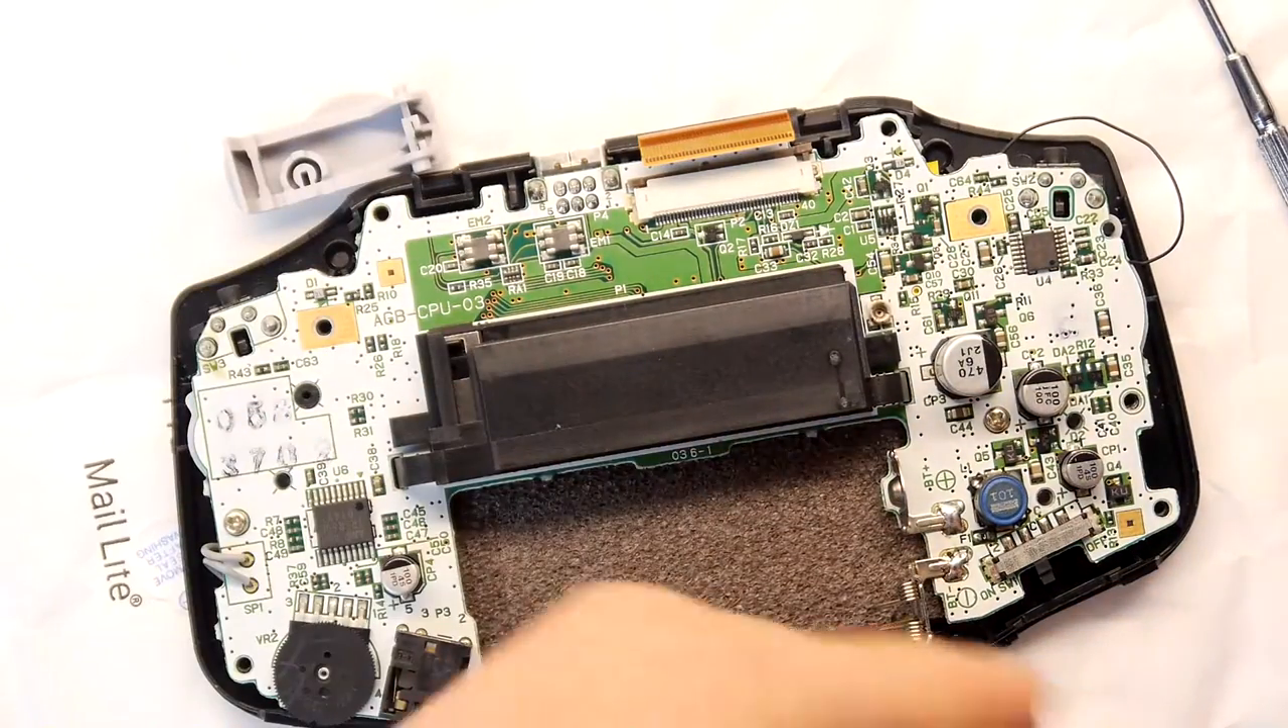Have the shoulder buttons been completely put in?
No.